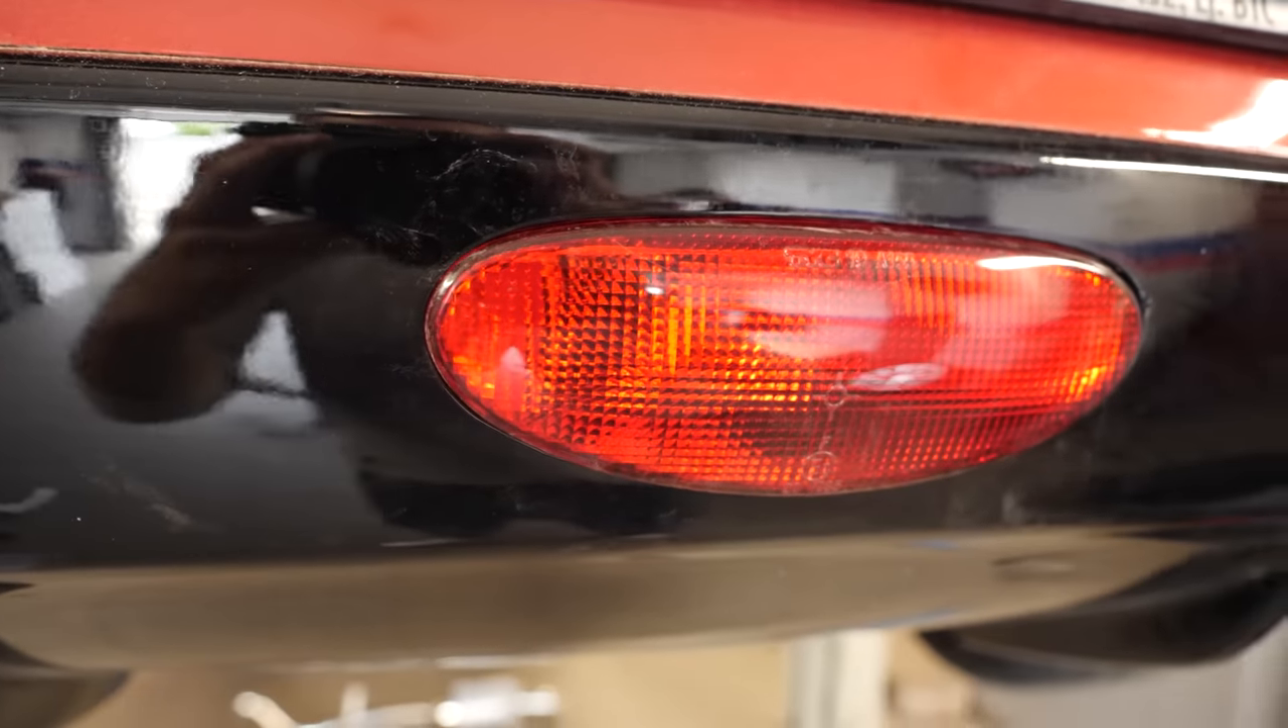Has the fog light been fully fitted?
Yes.